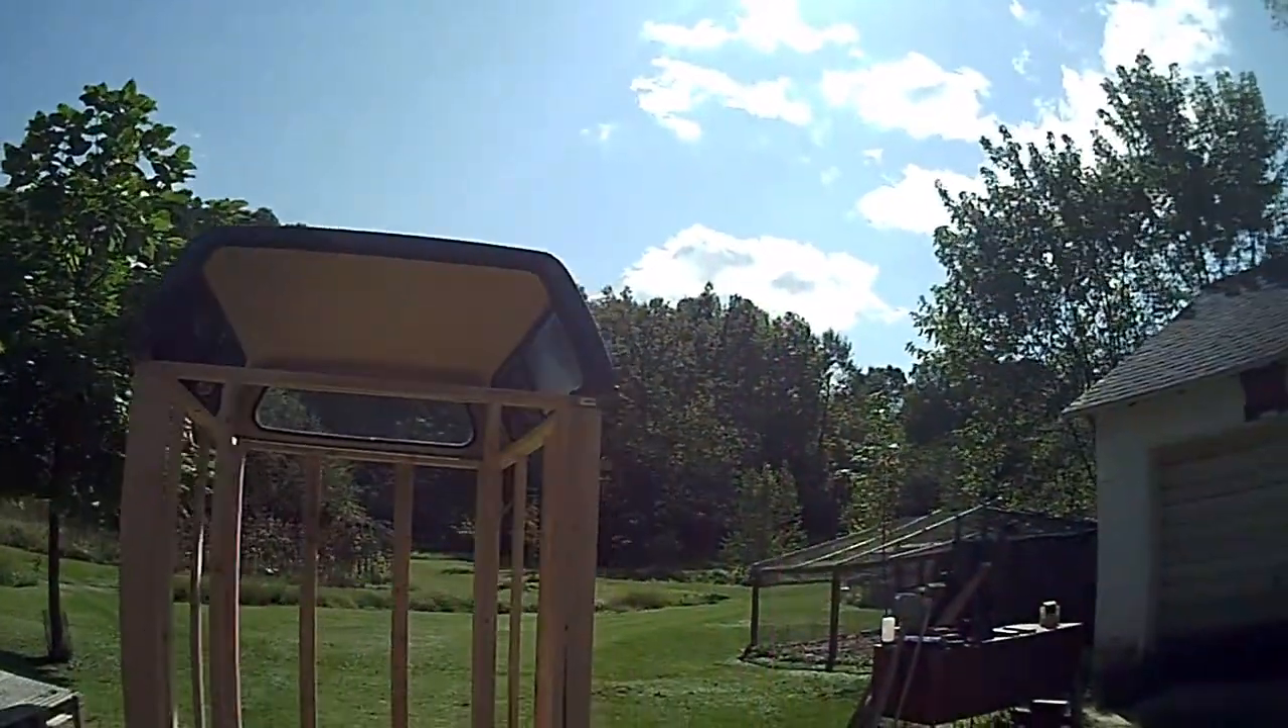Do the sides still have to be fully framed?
No.